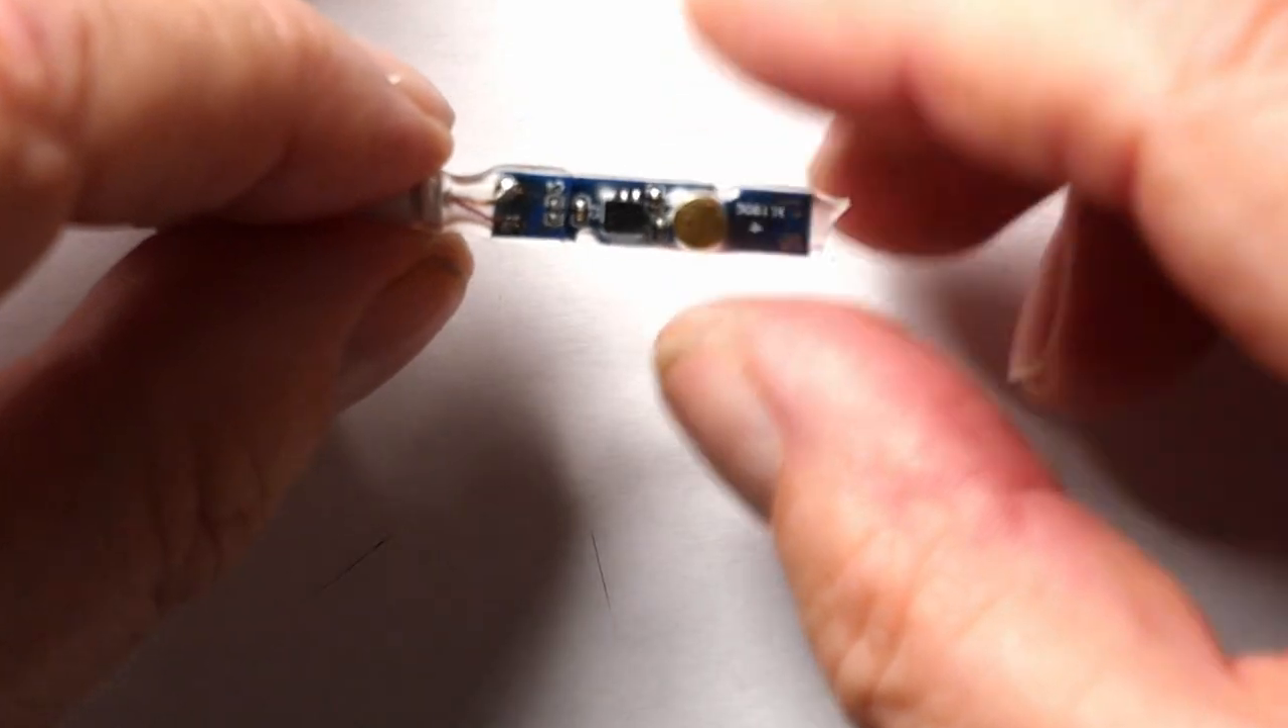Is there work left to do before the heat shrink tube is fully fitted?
No.